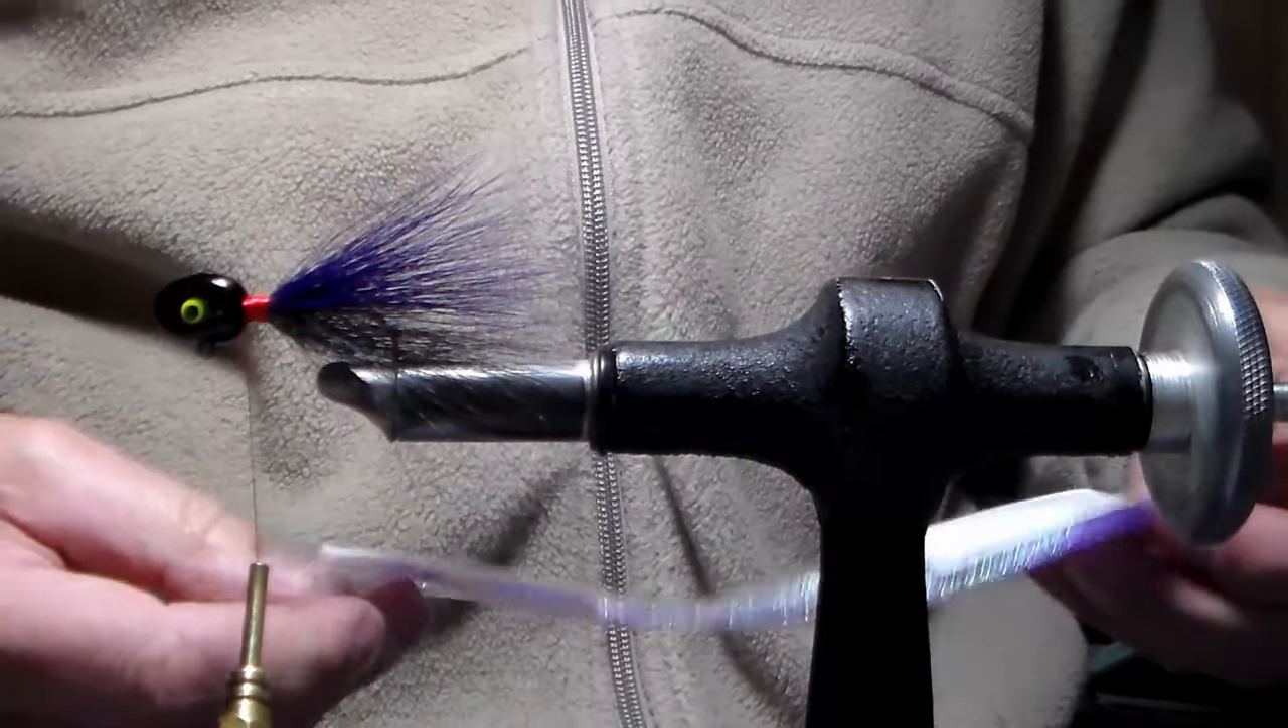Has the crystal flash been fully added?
No.